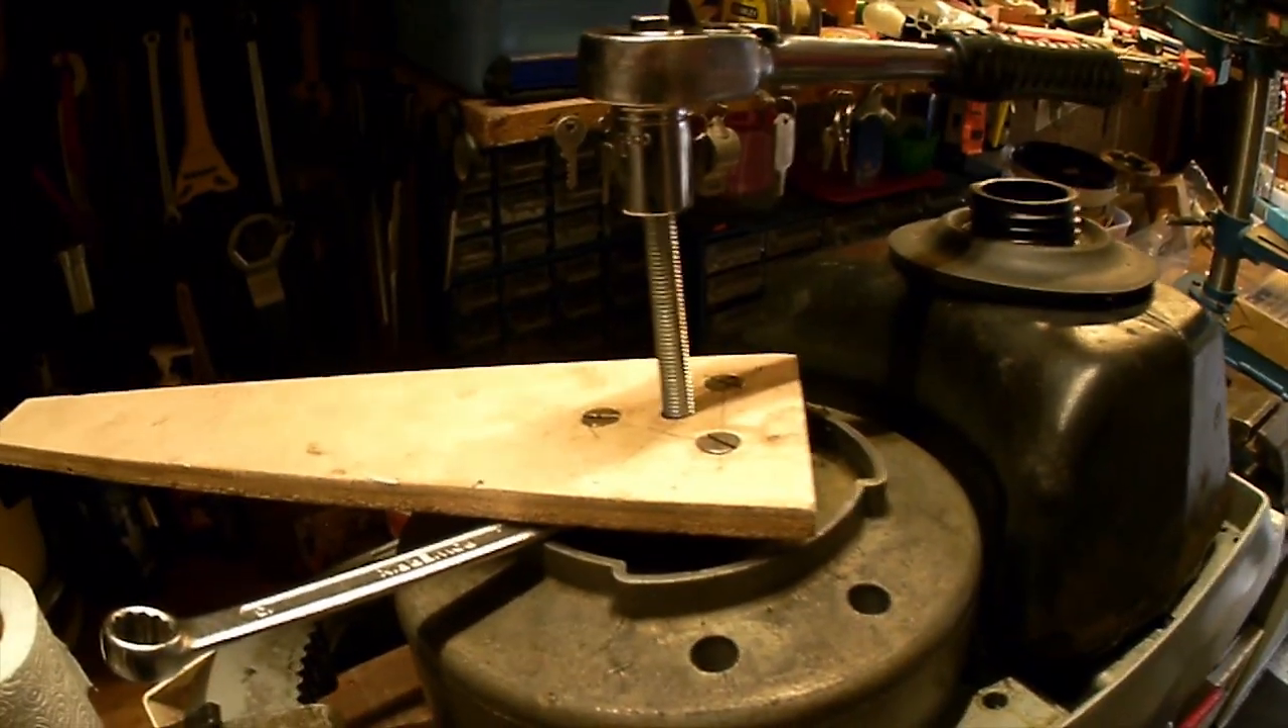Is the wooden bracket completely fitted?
Yes.